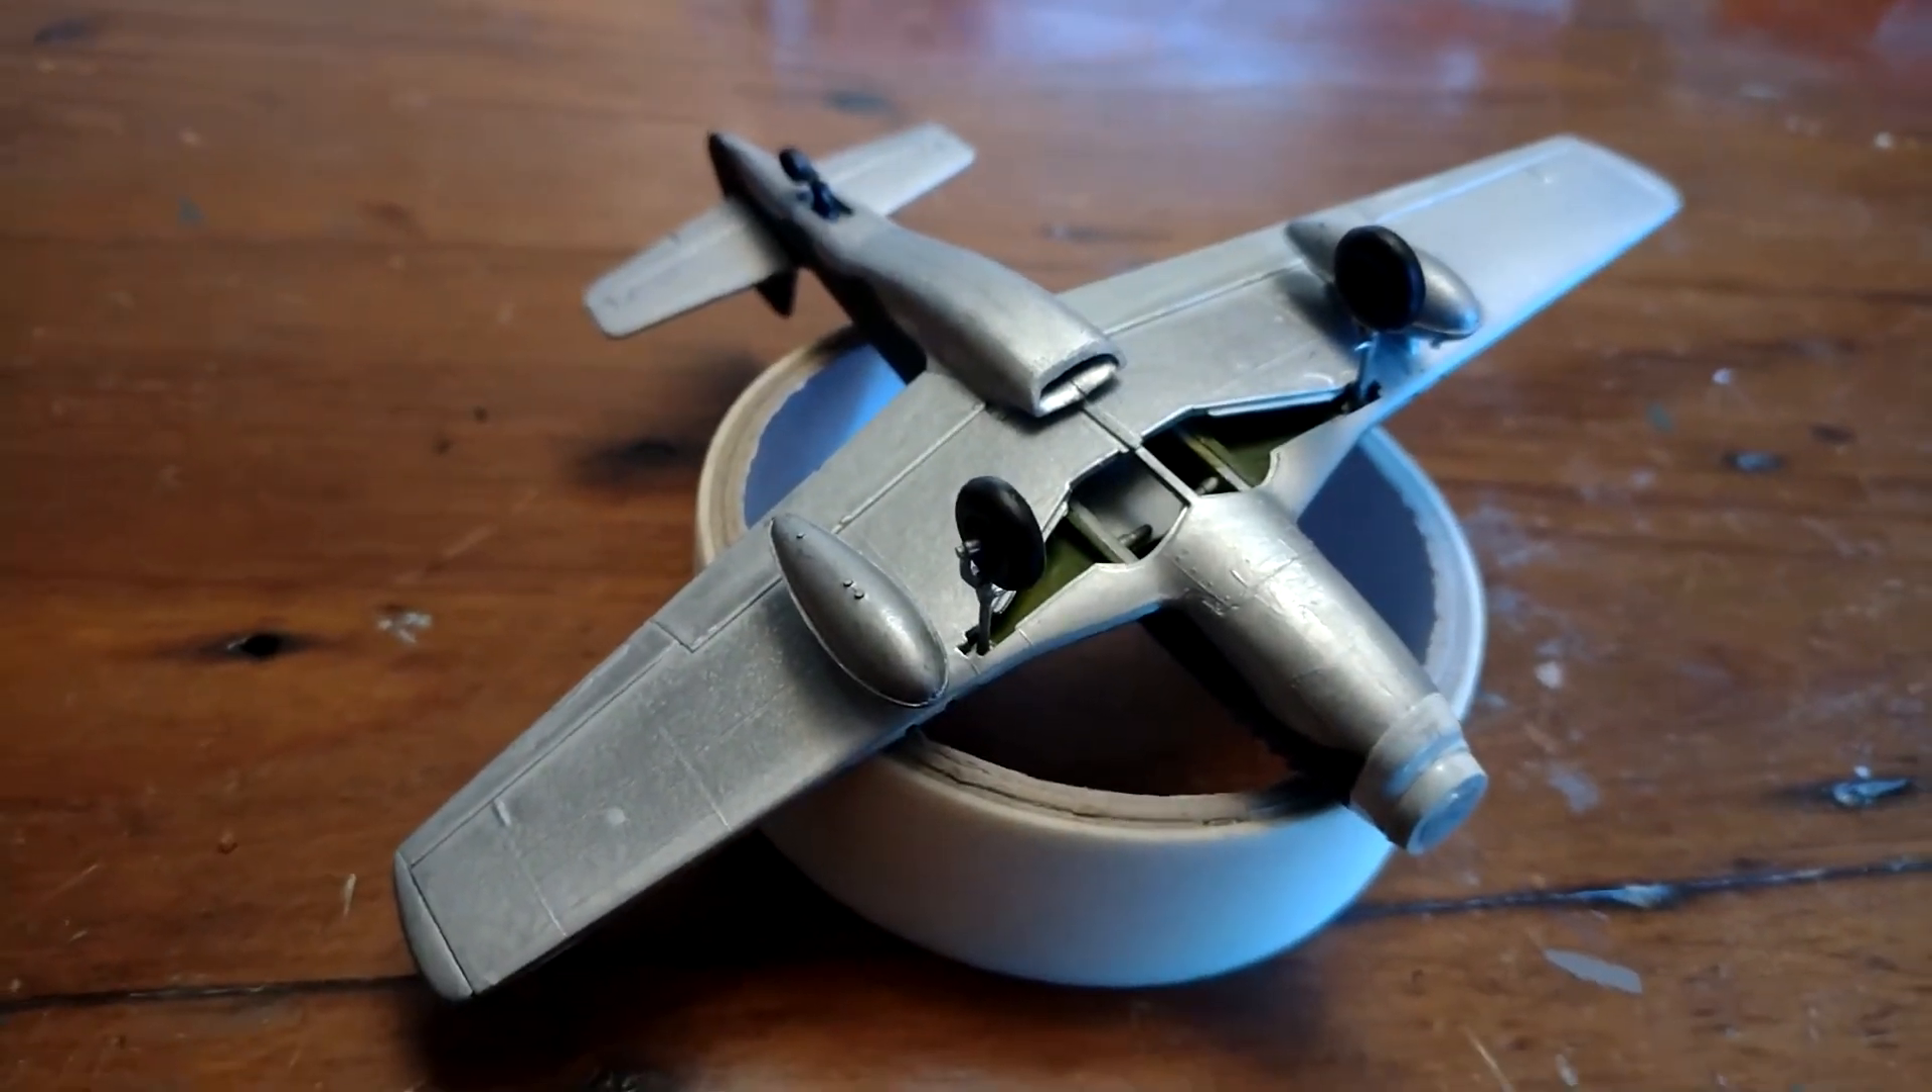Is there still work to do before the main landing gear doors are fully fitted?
Yes.